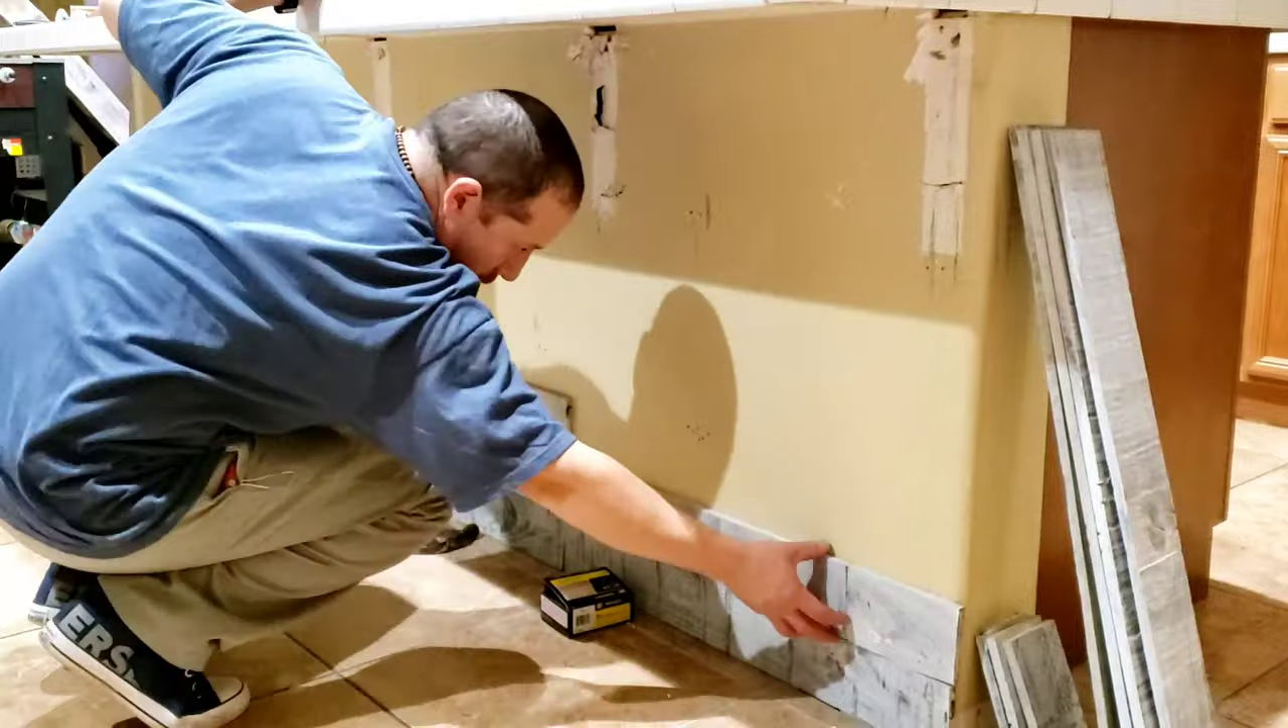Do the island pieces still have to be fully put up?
Yes.